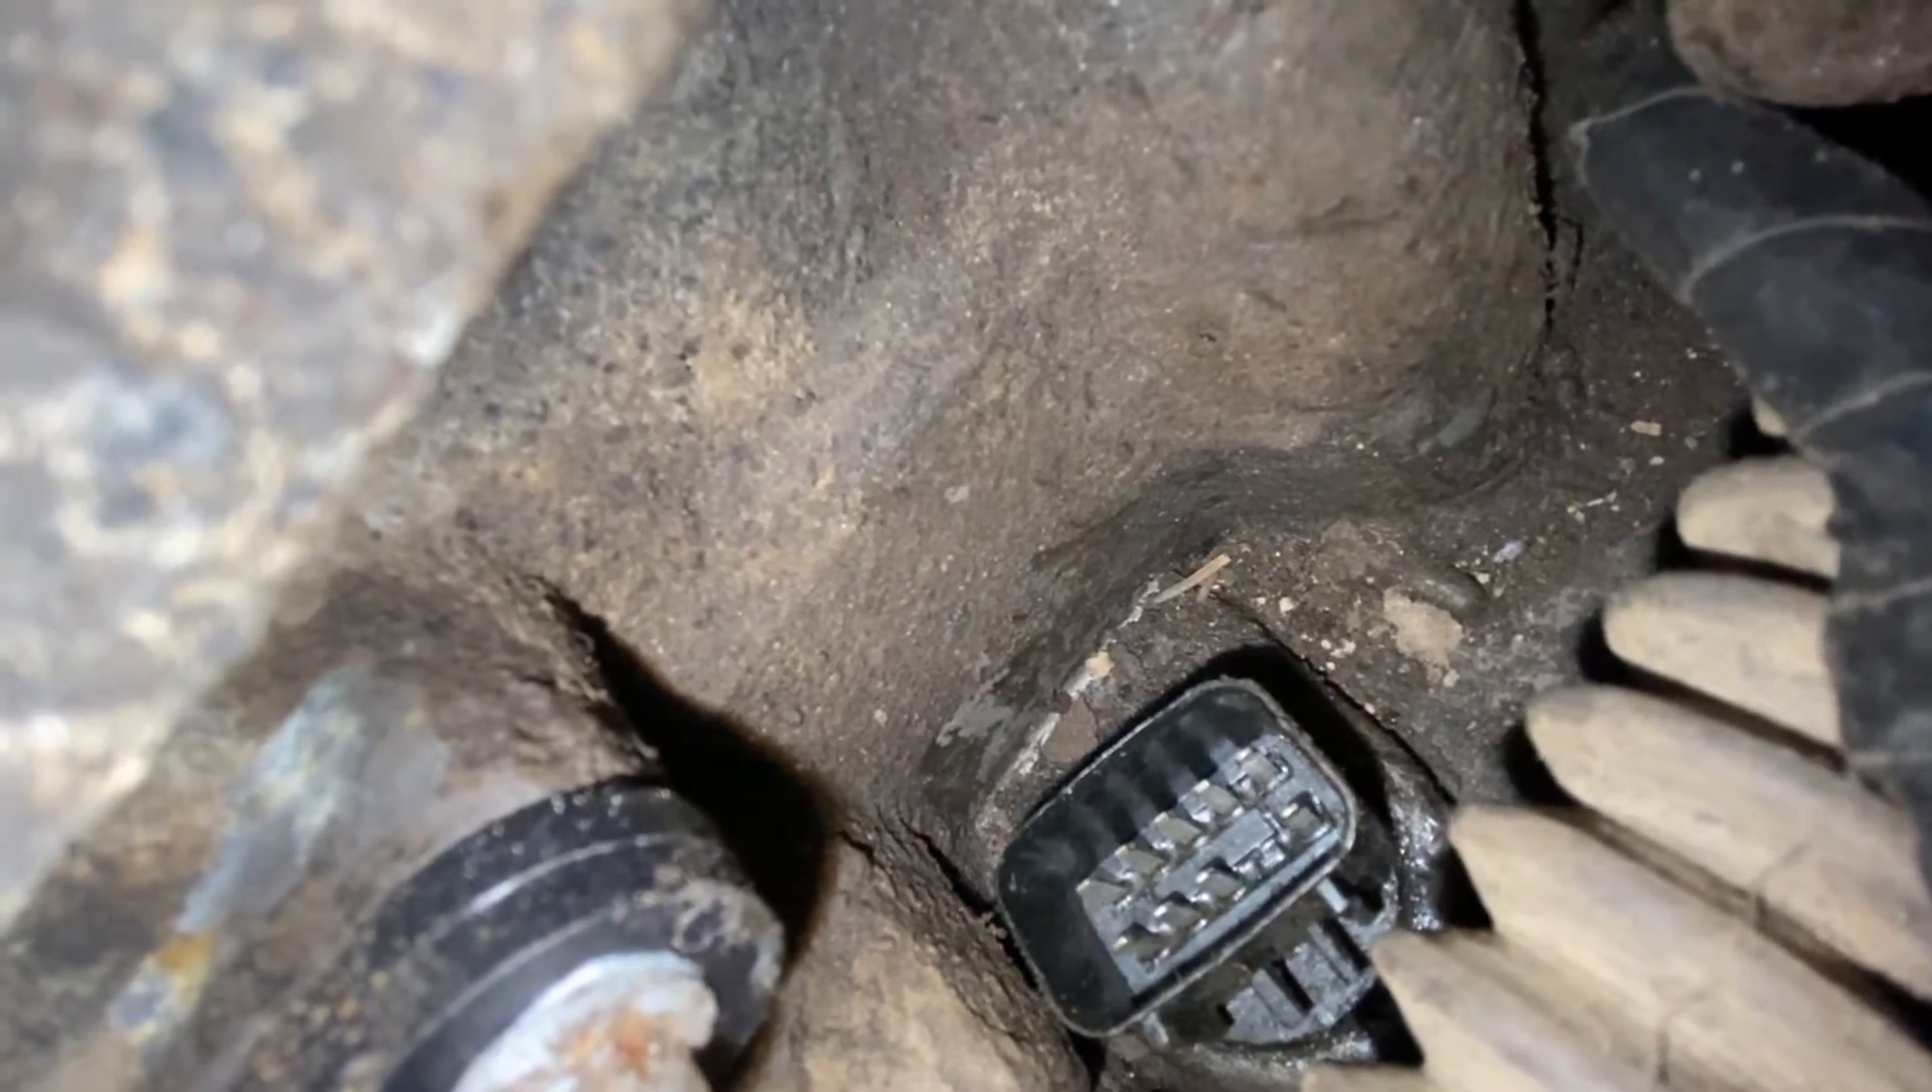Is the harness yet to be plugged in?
Yes.